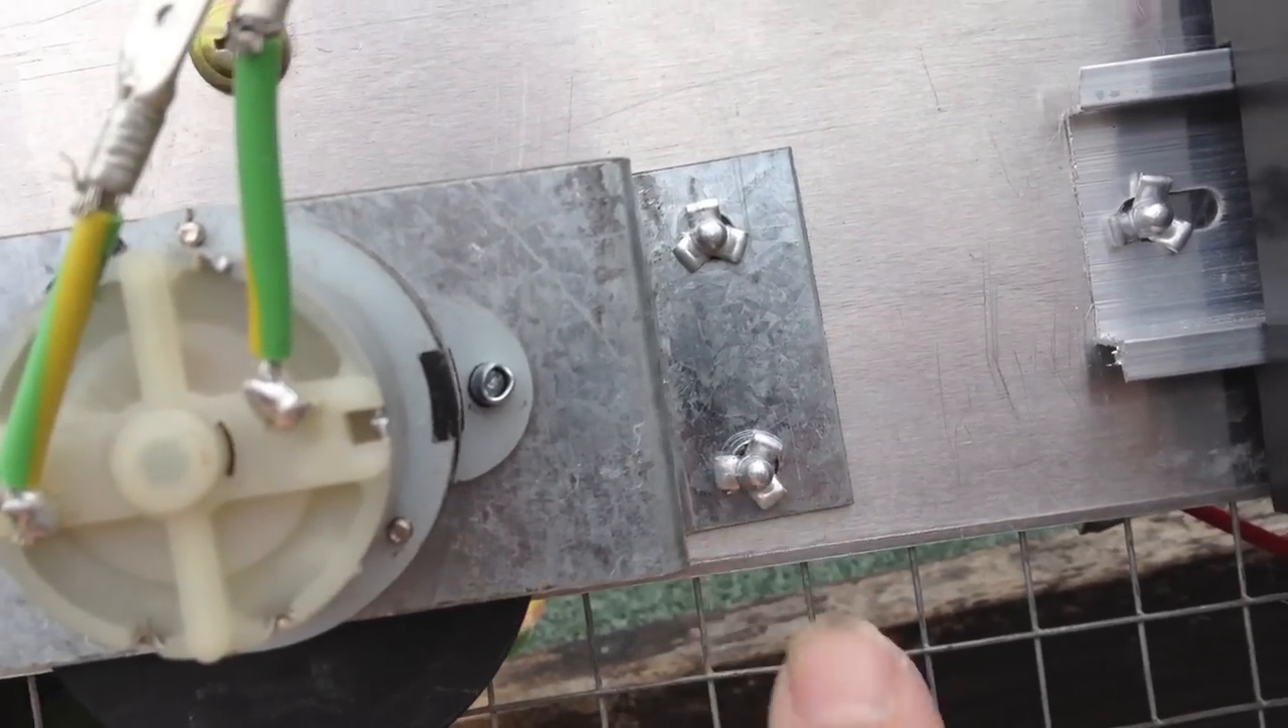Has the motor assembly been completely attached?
Yes.